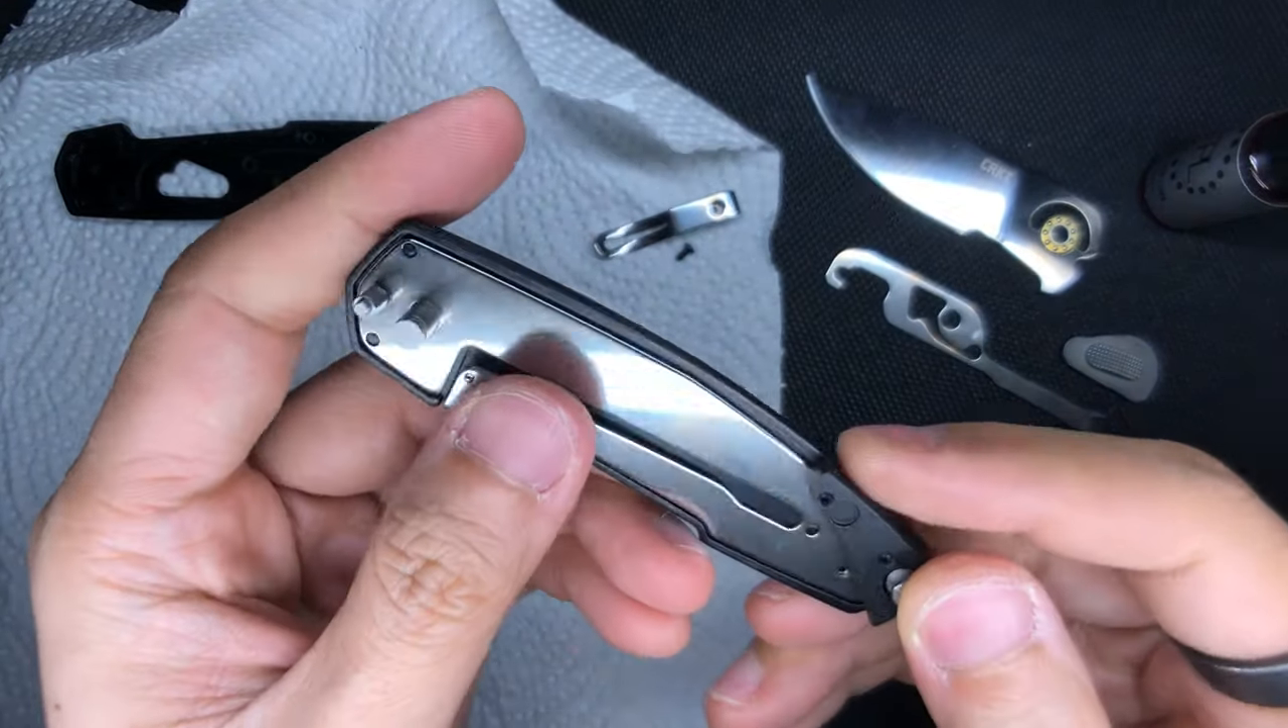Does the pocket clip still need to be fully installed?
Yes.